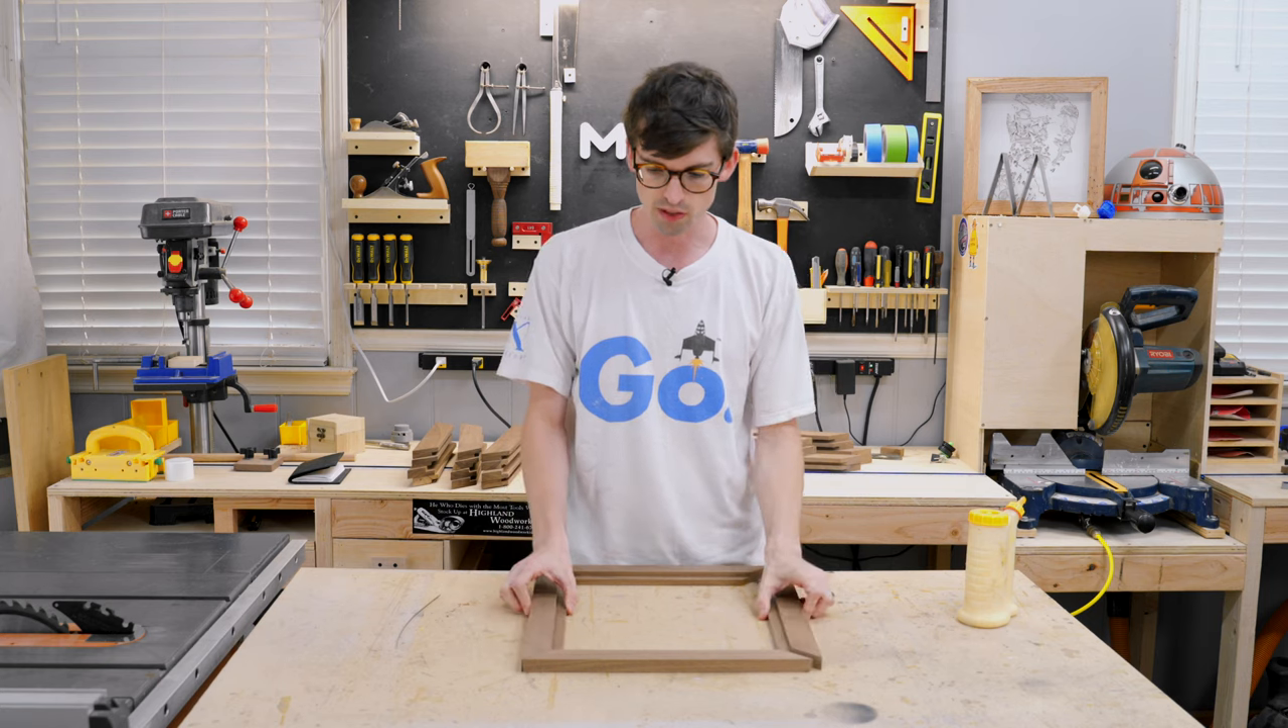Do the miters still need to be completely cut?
No.